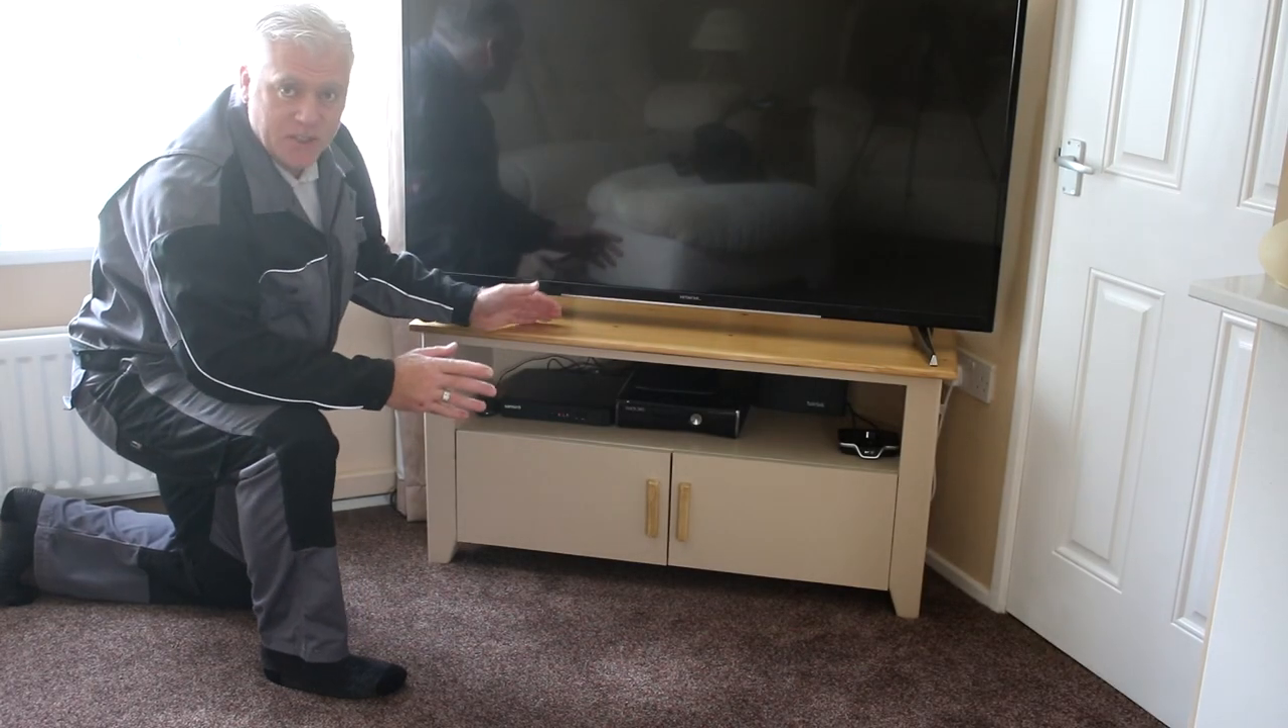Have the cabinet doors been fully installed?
Yes.